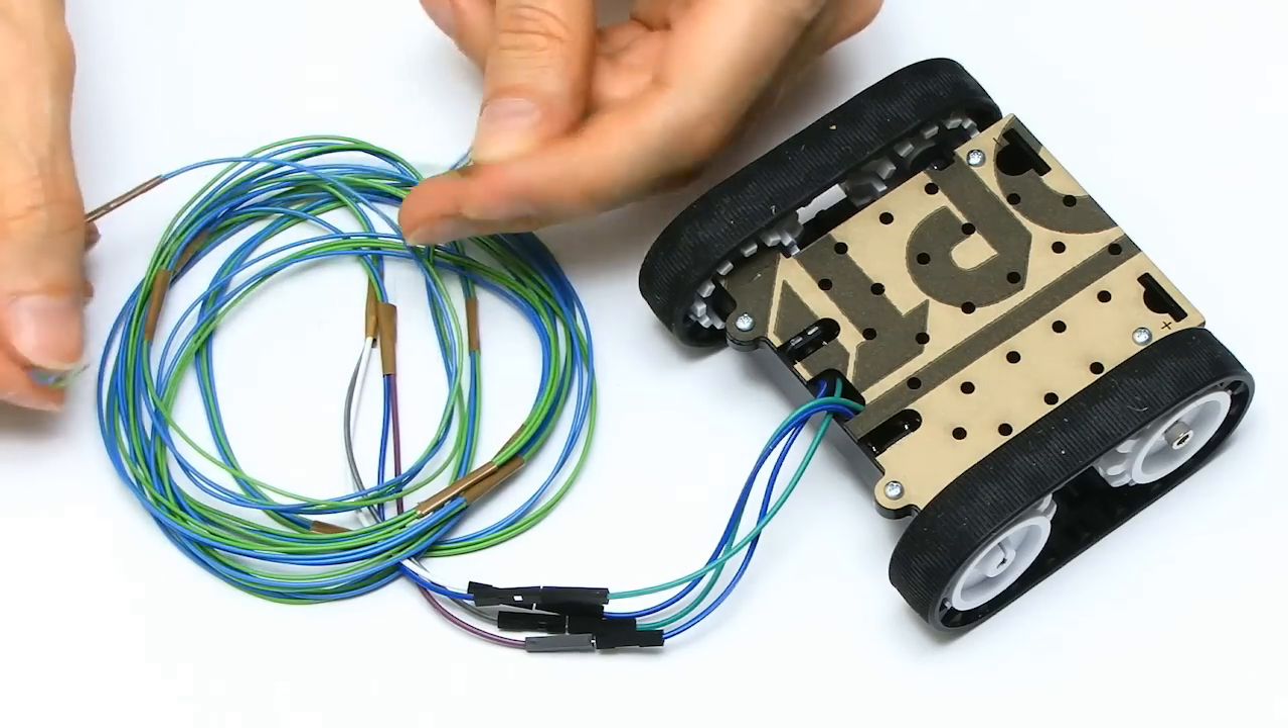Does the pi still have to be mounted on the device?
Yes.